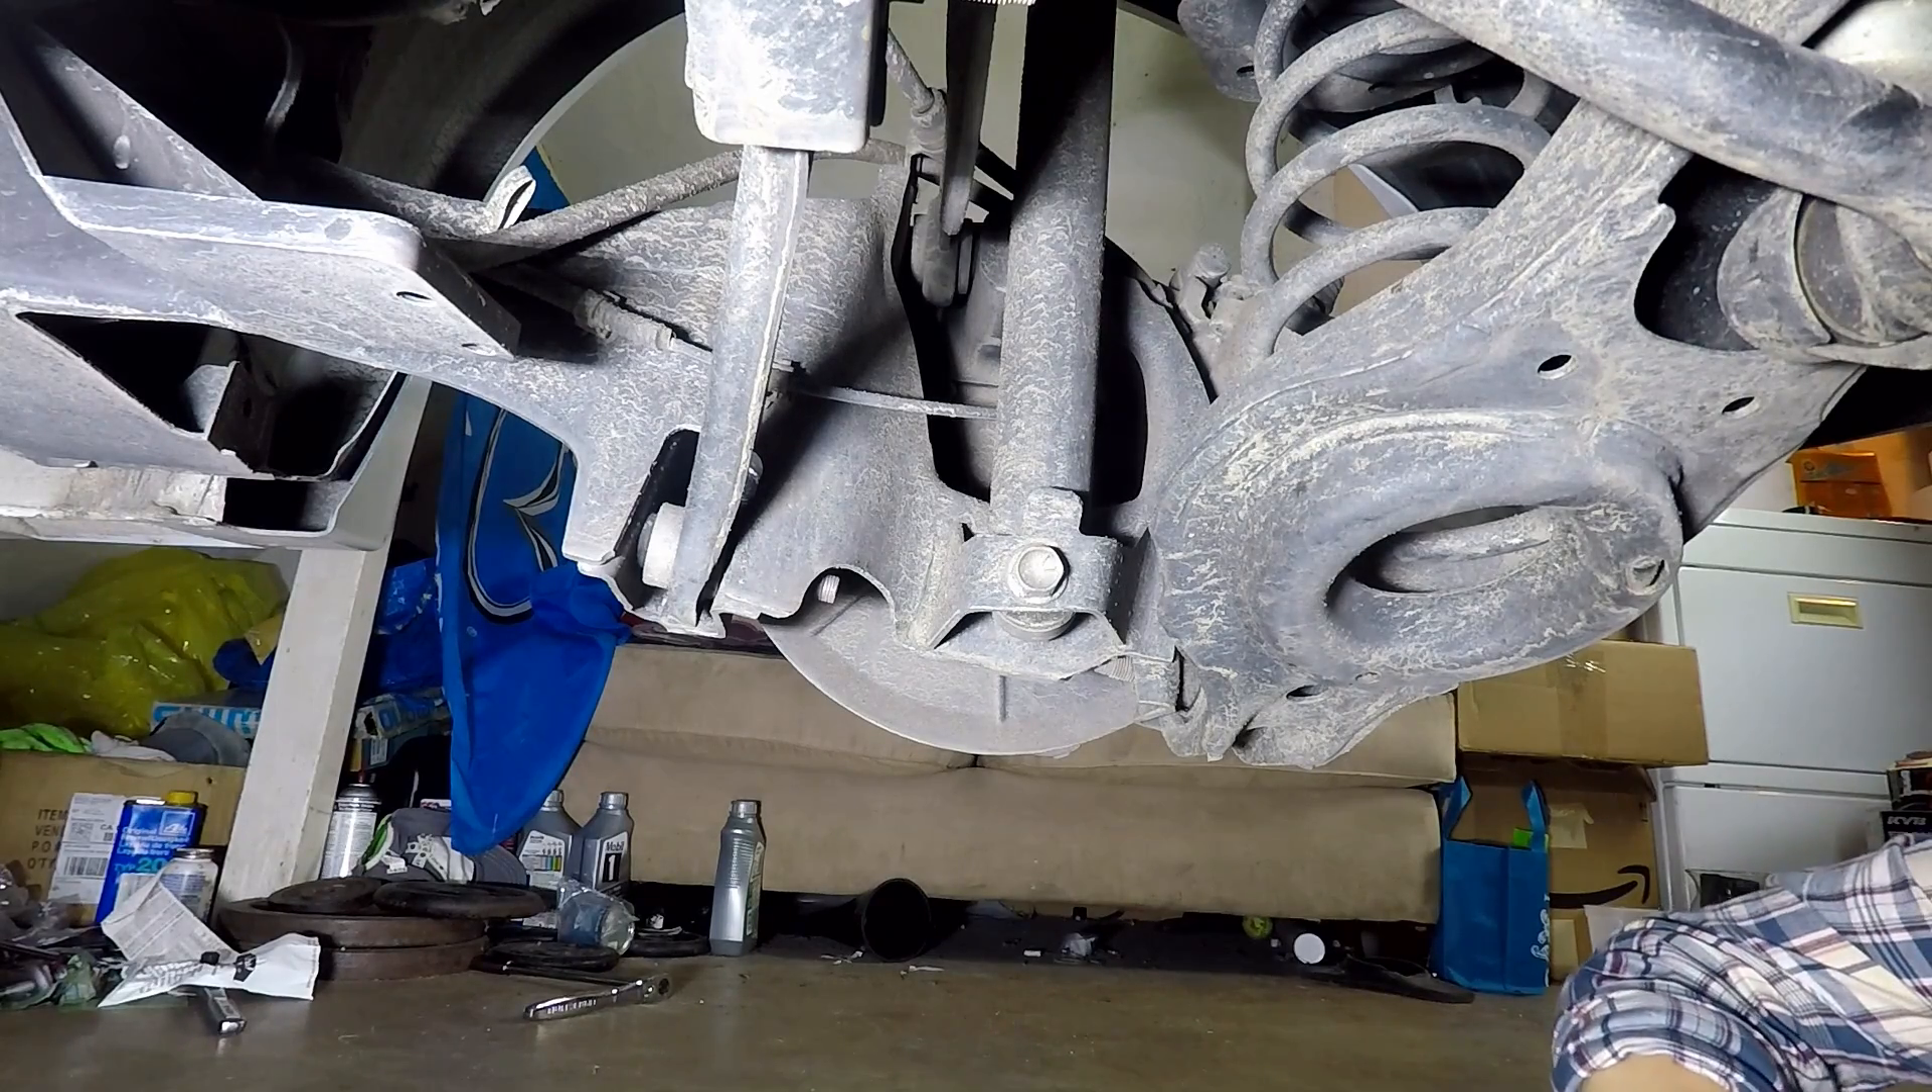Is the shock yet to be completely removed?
Yes.